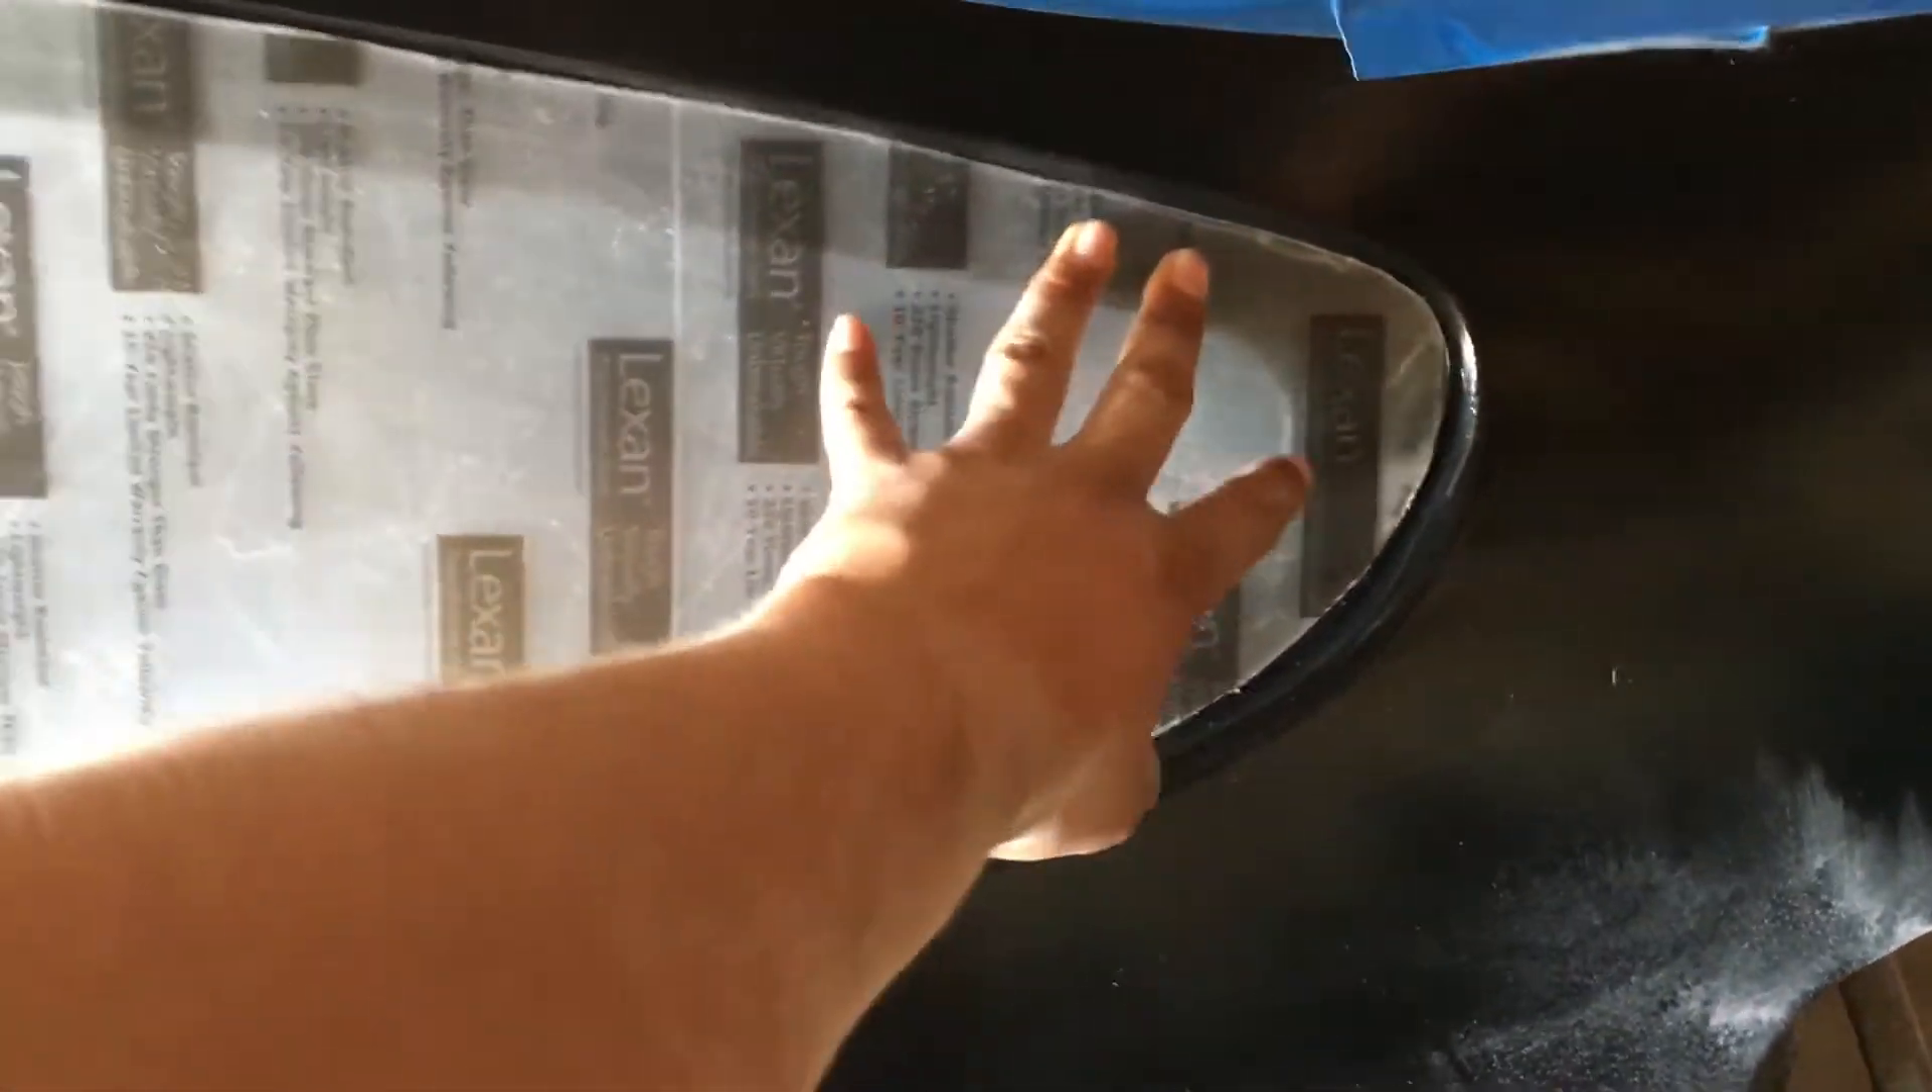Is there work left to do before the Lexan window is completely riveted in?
Yes.